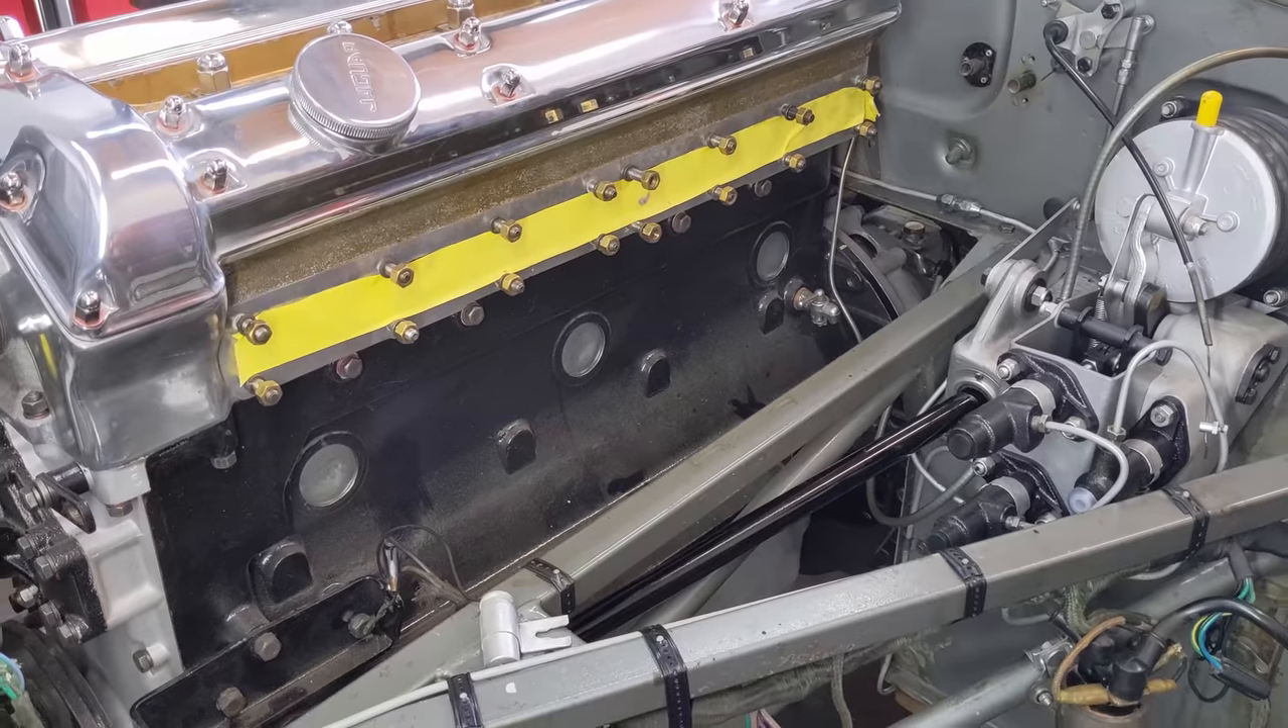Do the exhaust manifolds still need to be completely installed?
Yes.